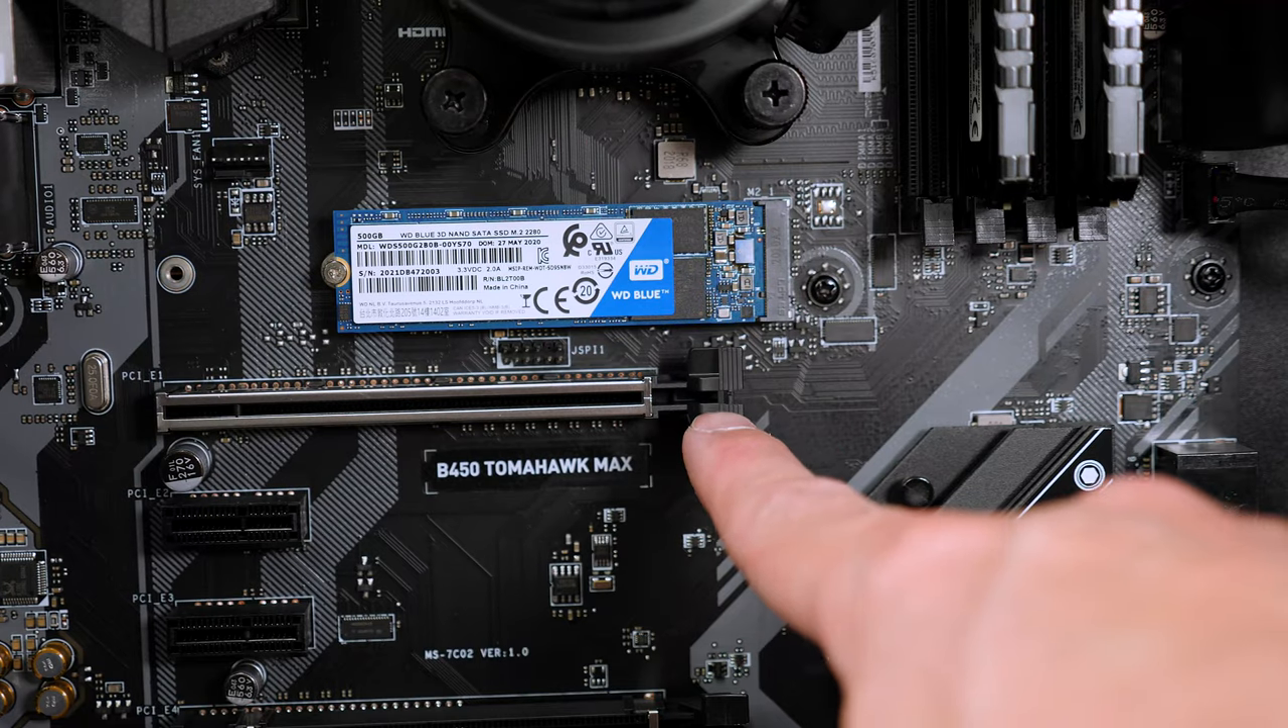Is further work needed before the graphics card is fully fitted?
Yes.